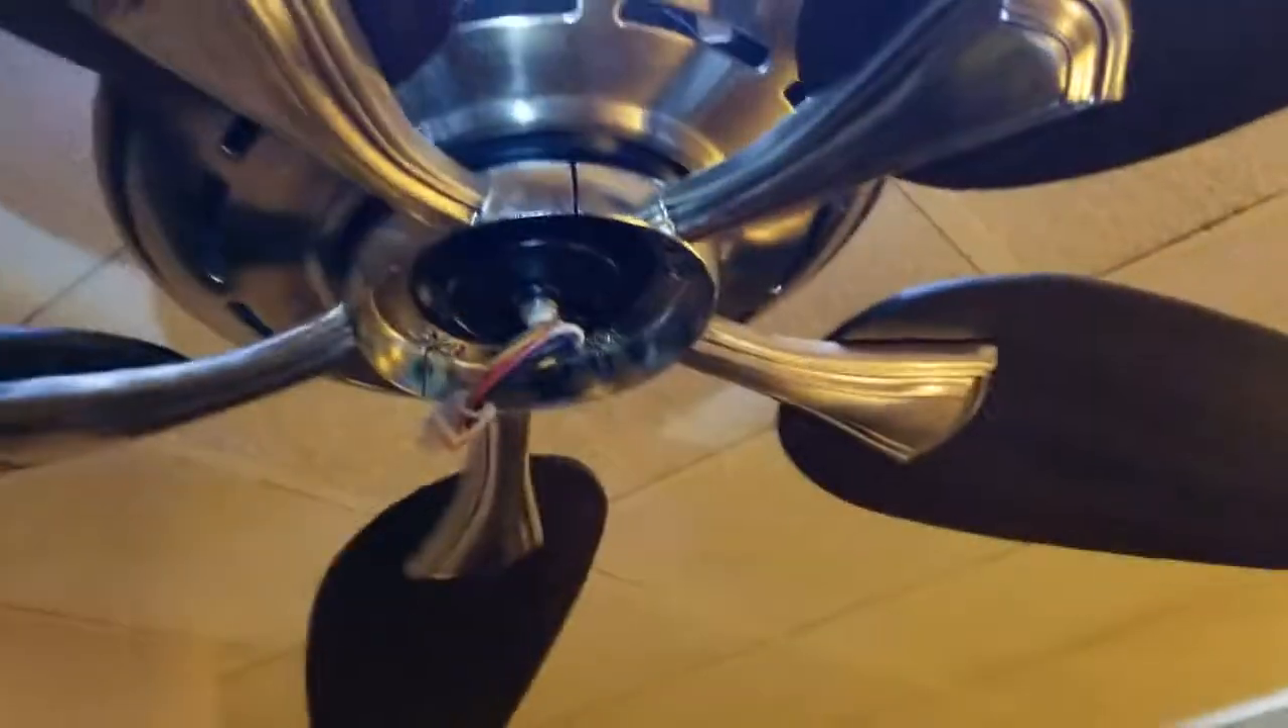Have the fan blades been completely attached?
Yes.